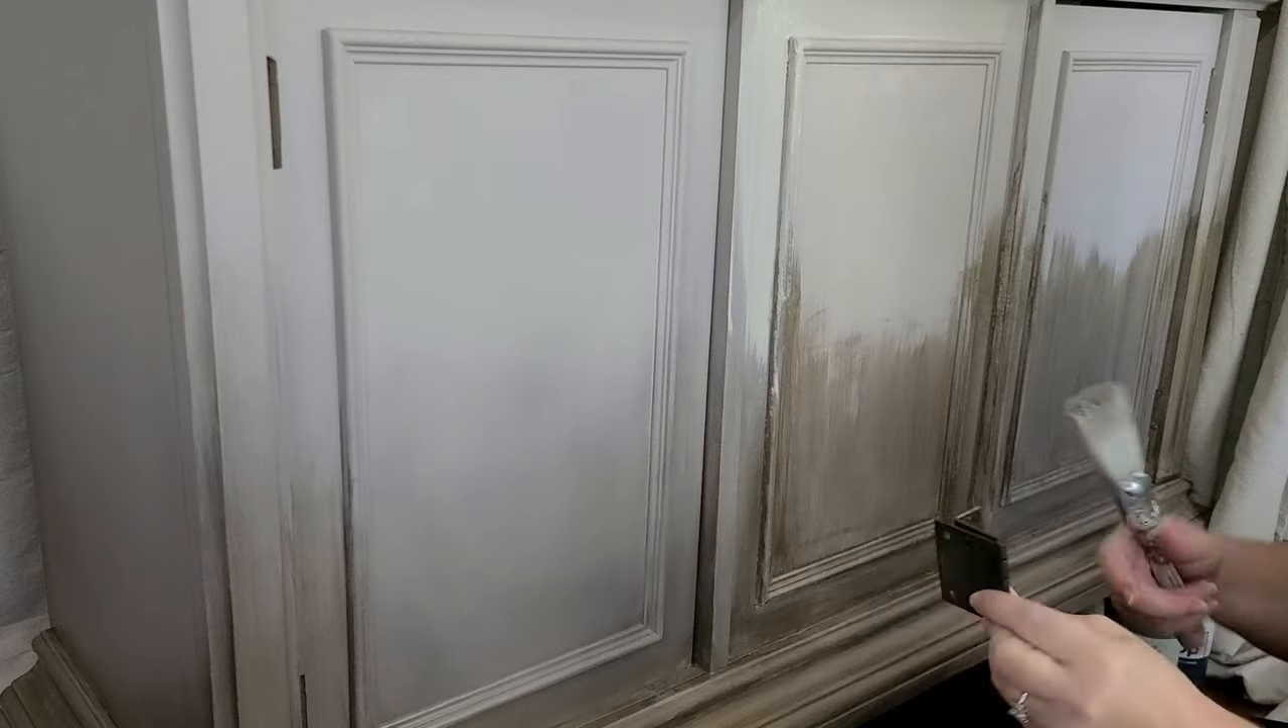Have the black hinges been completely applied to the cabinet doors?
No.